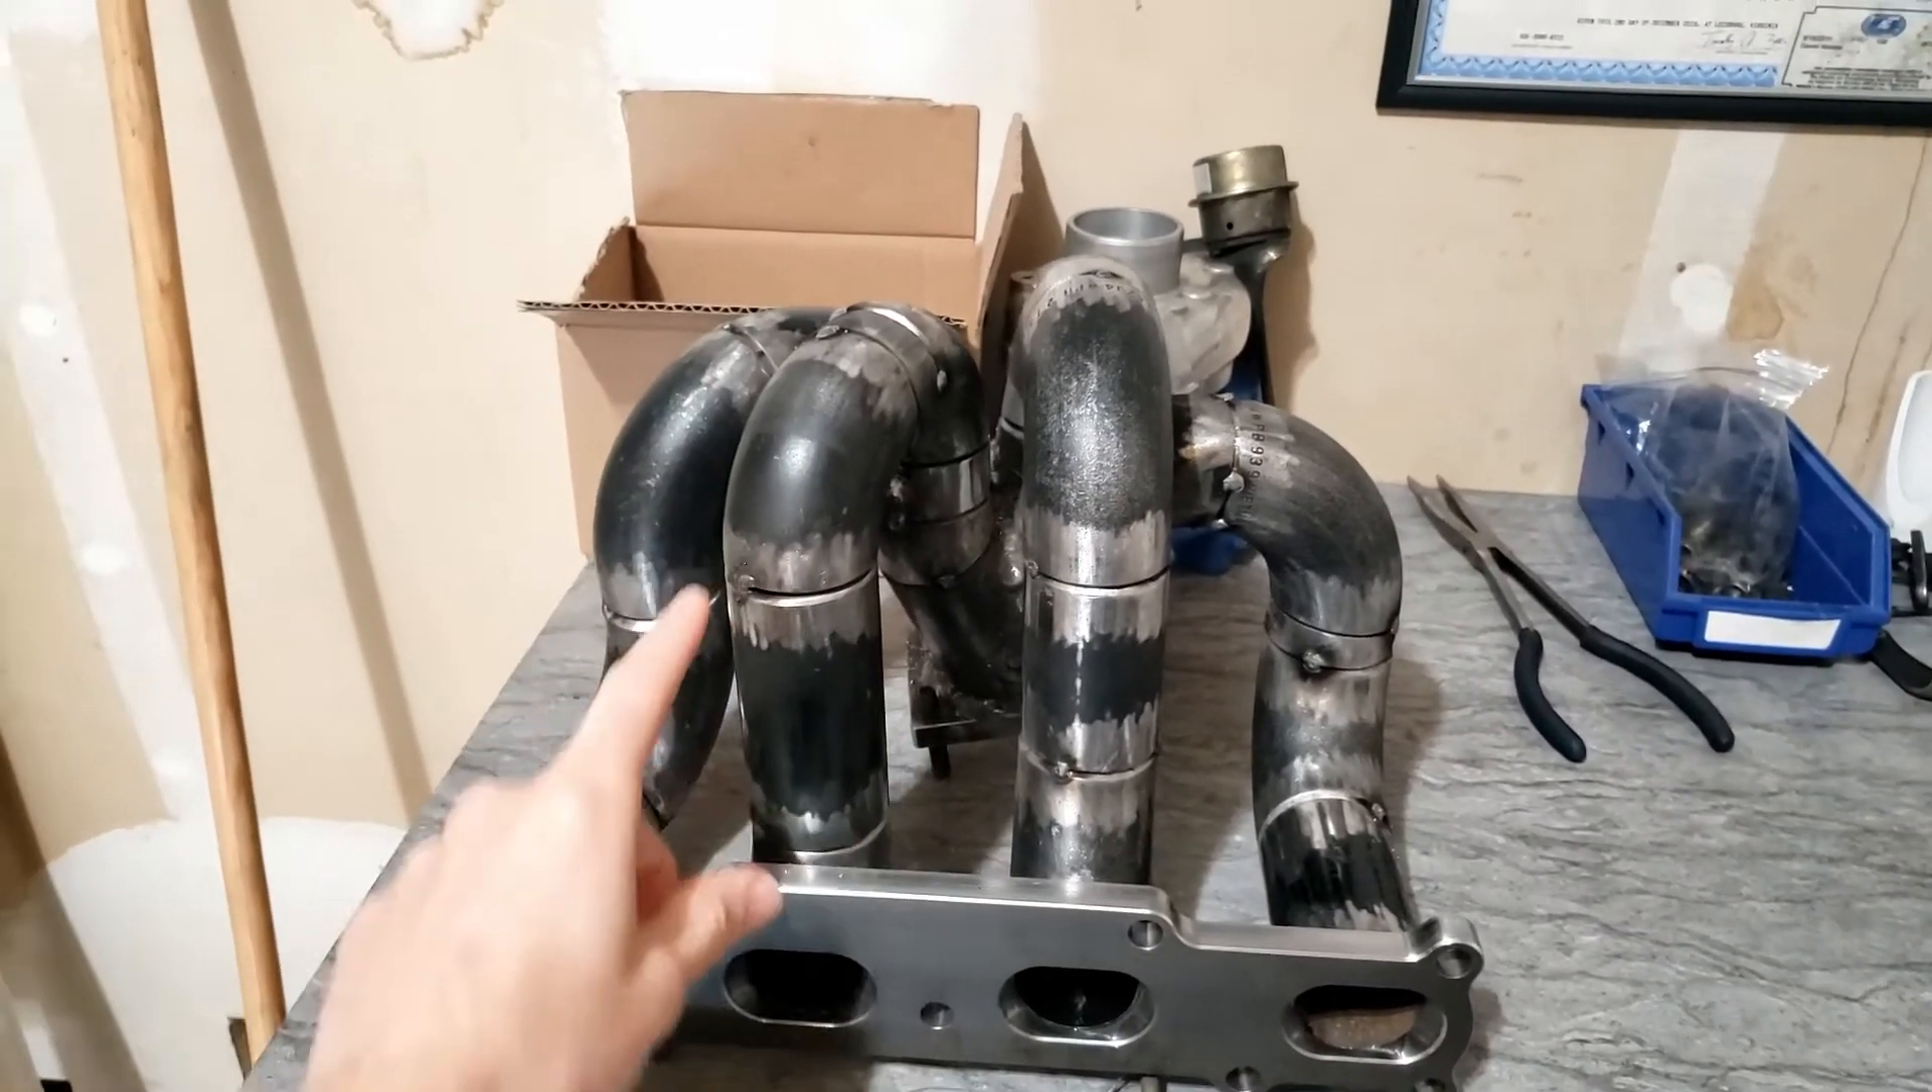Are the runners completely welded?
No.